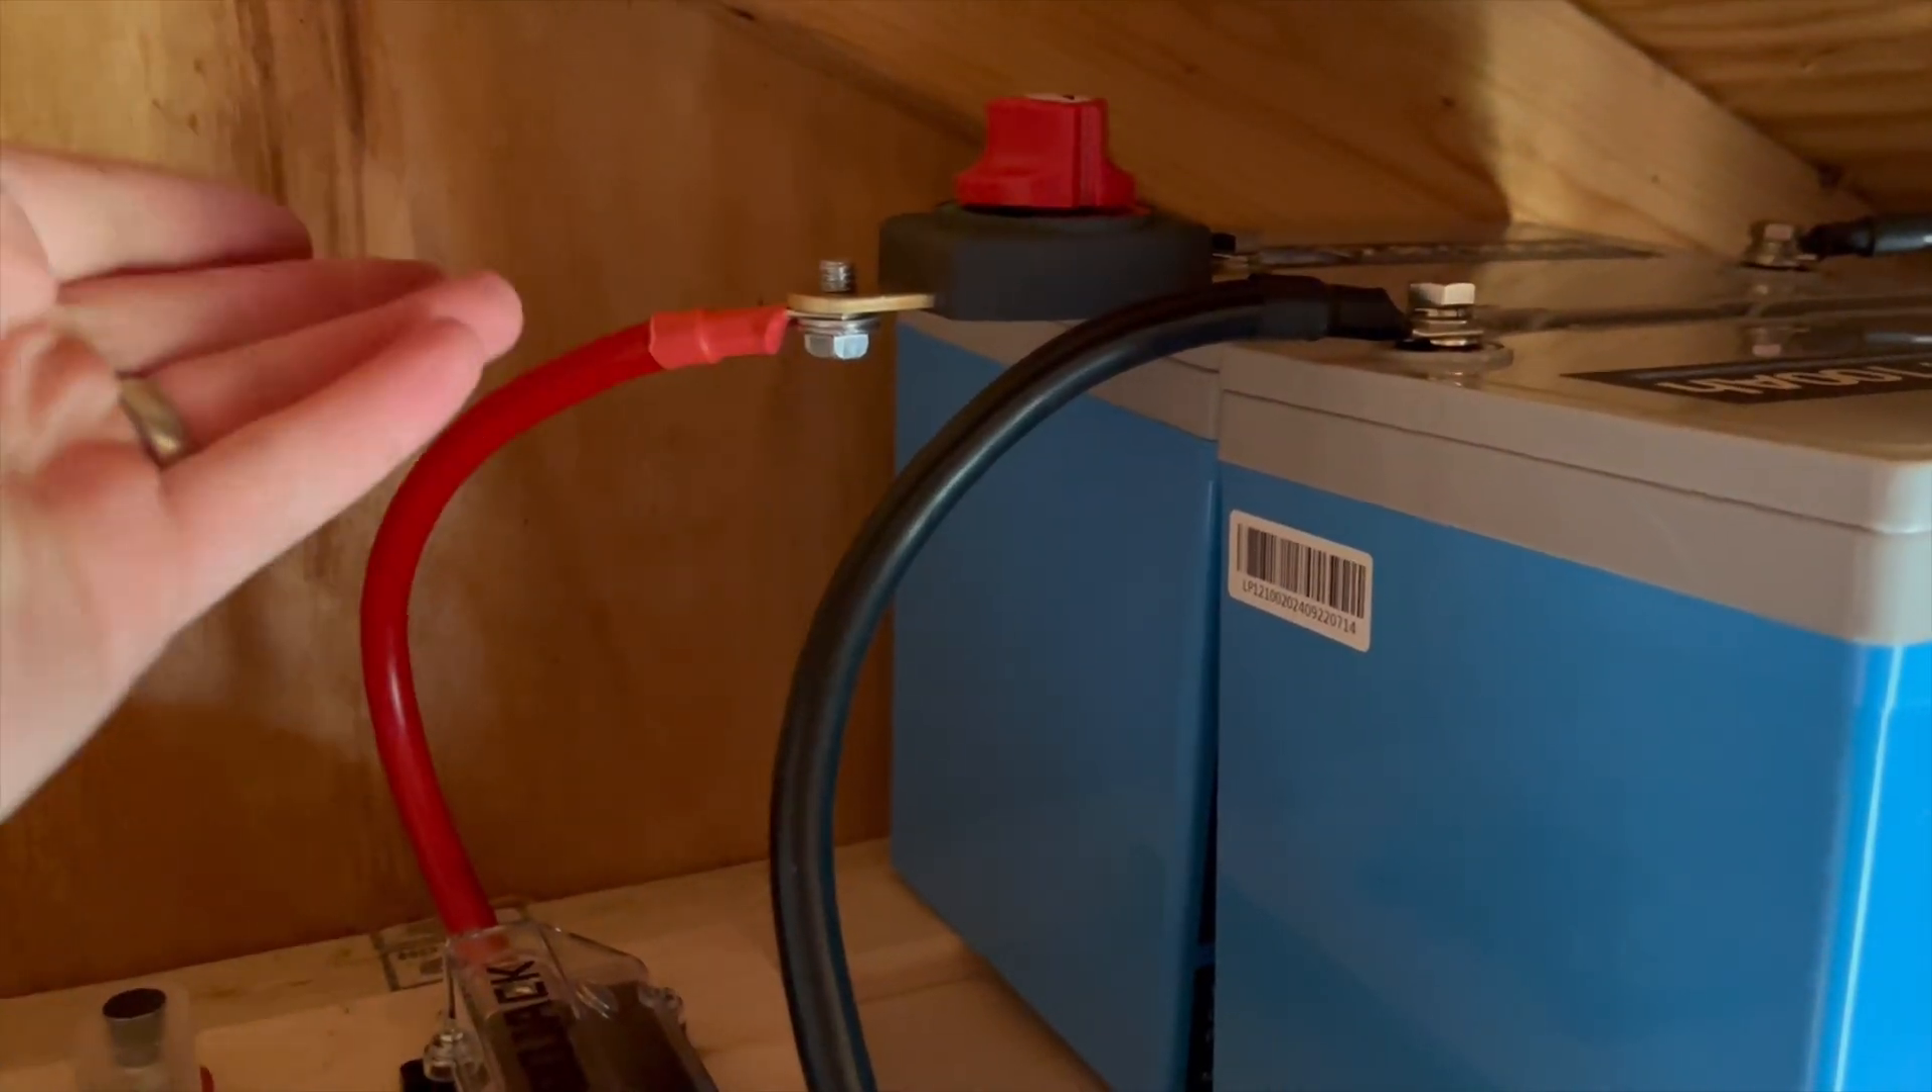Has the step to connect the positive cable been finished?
Yes.